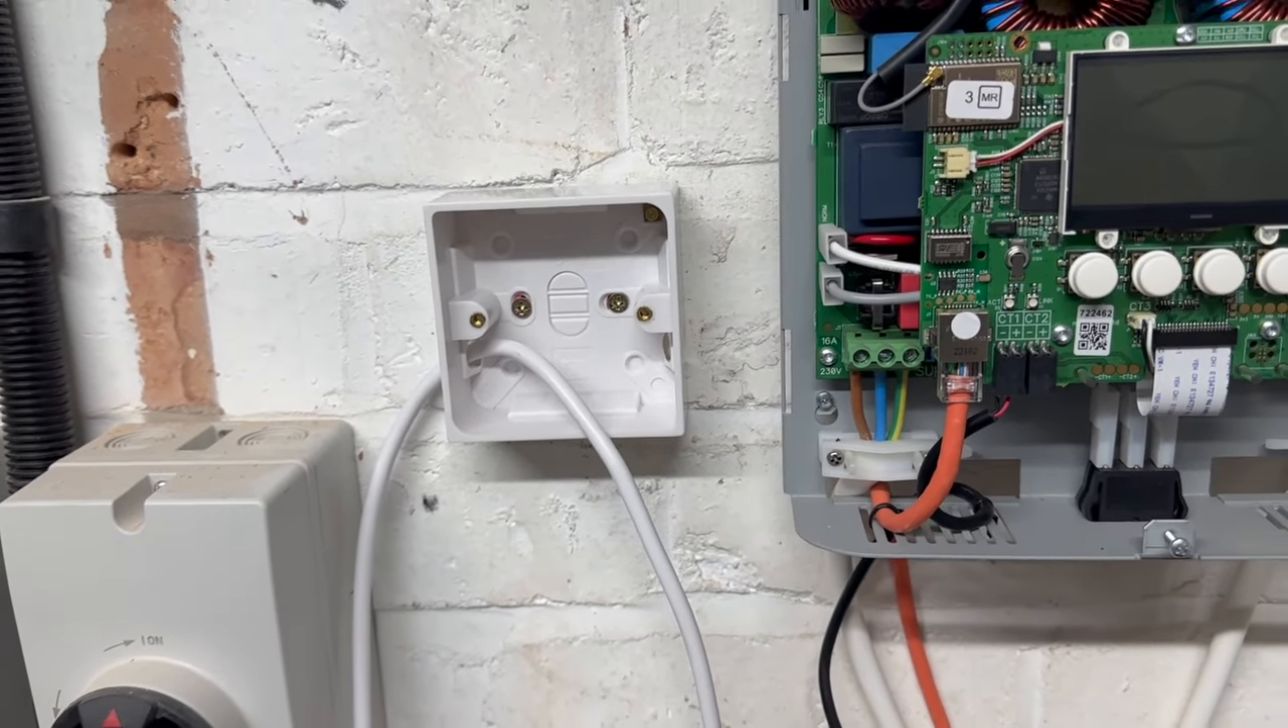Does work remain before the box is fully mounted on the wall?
No.